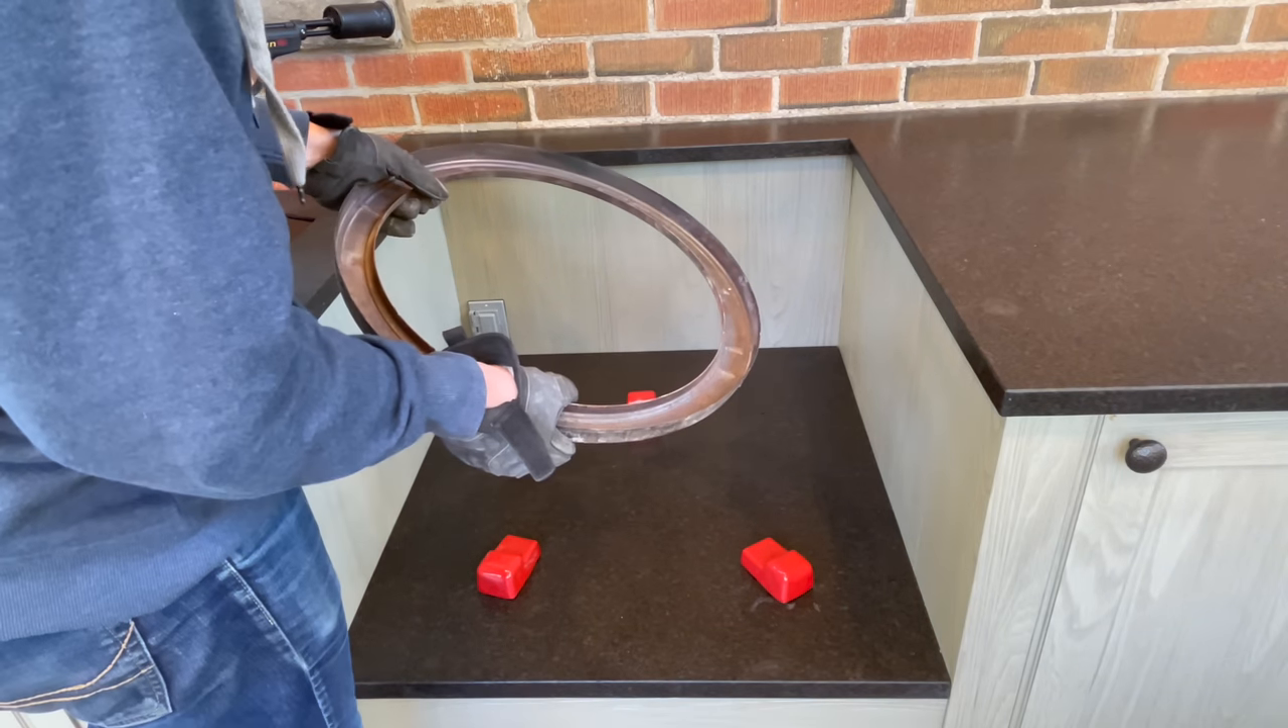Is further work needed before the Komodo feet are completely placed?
No.